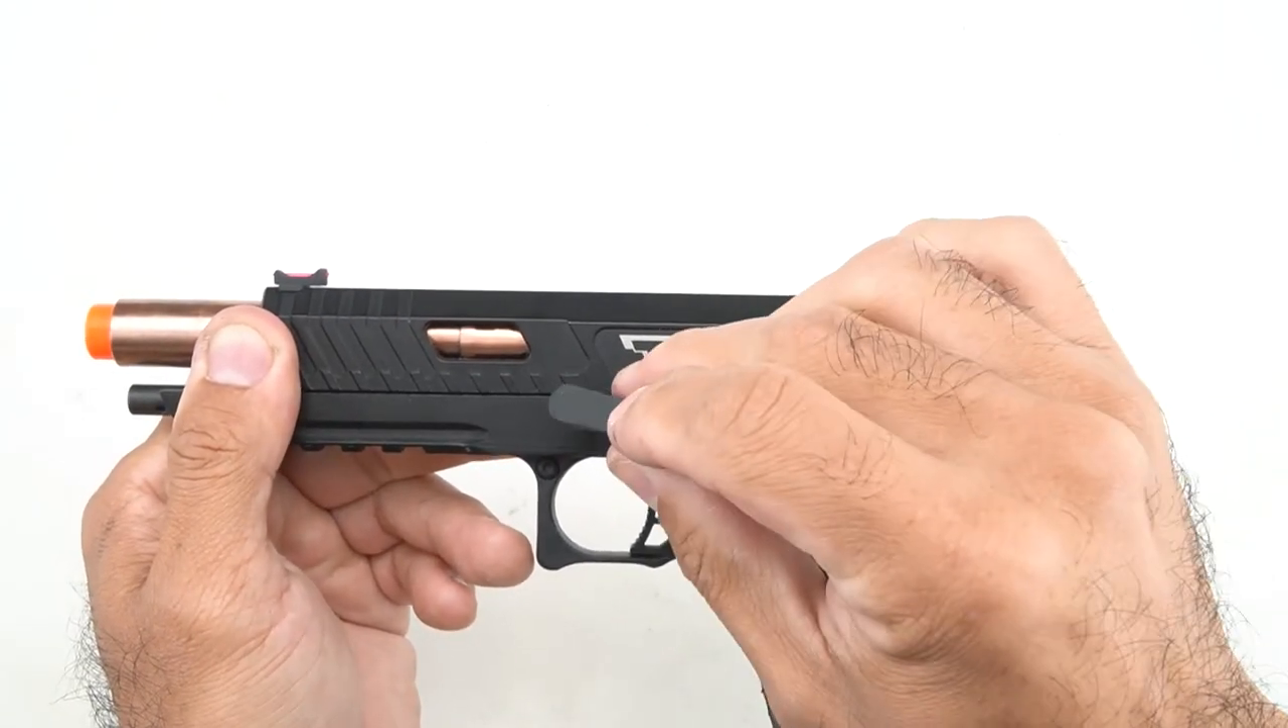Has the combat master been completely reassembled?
No.